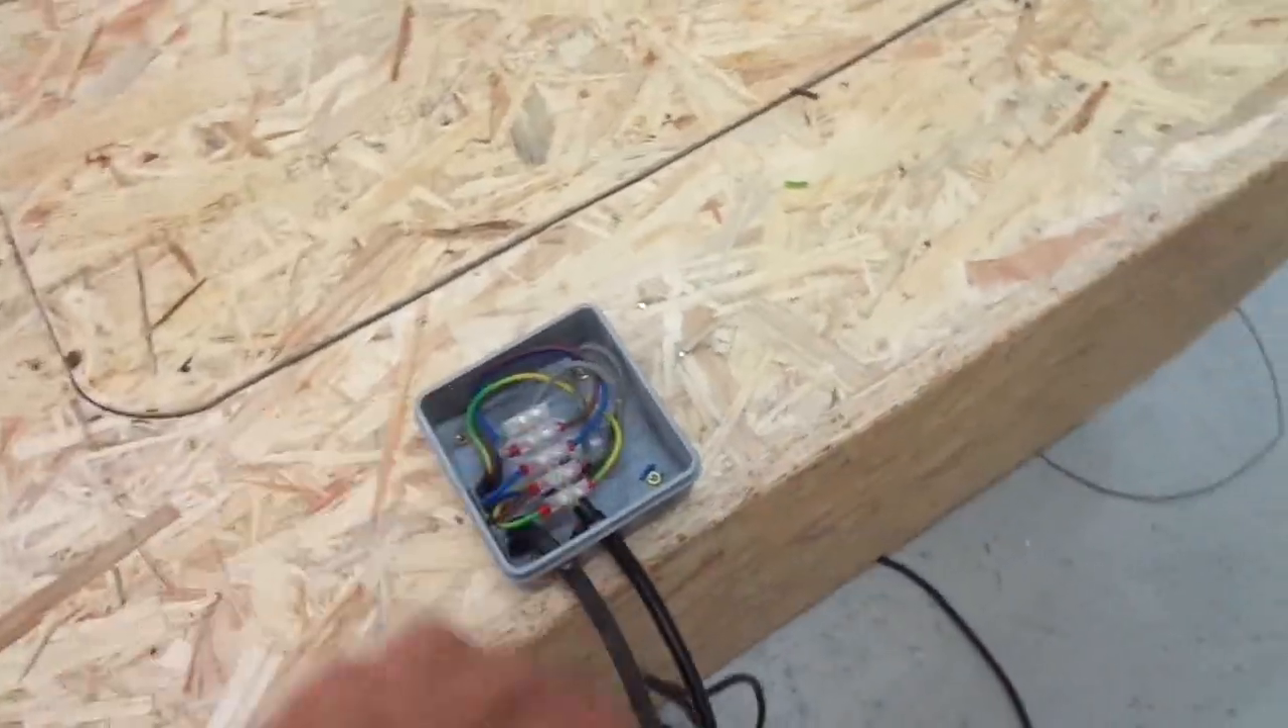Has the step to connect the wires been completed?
Yes.